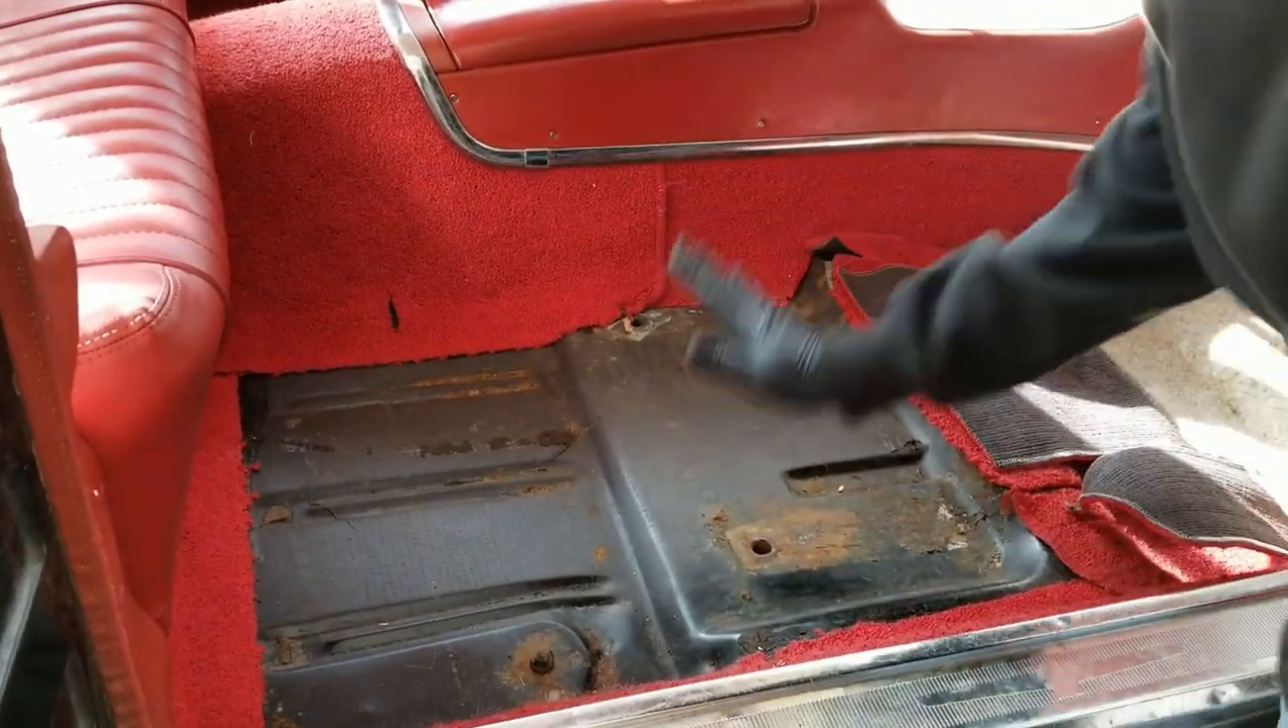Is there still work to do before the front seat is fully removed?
No.